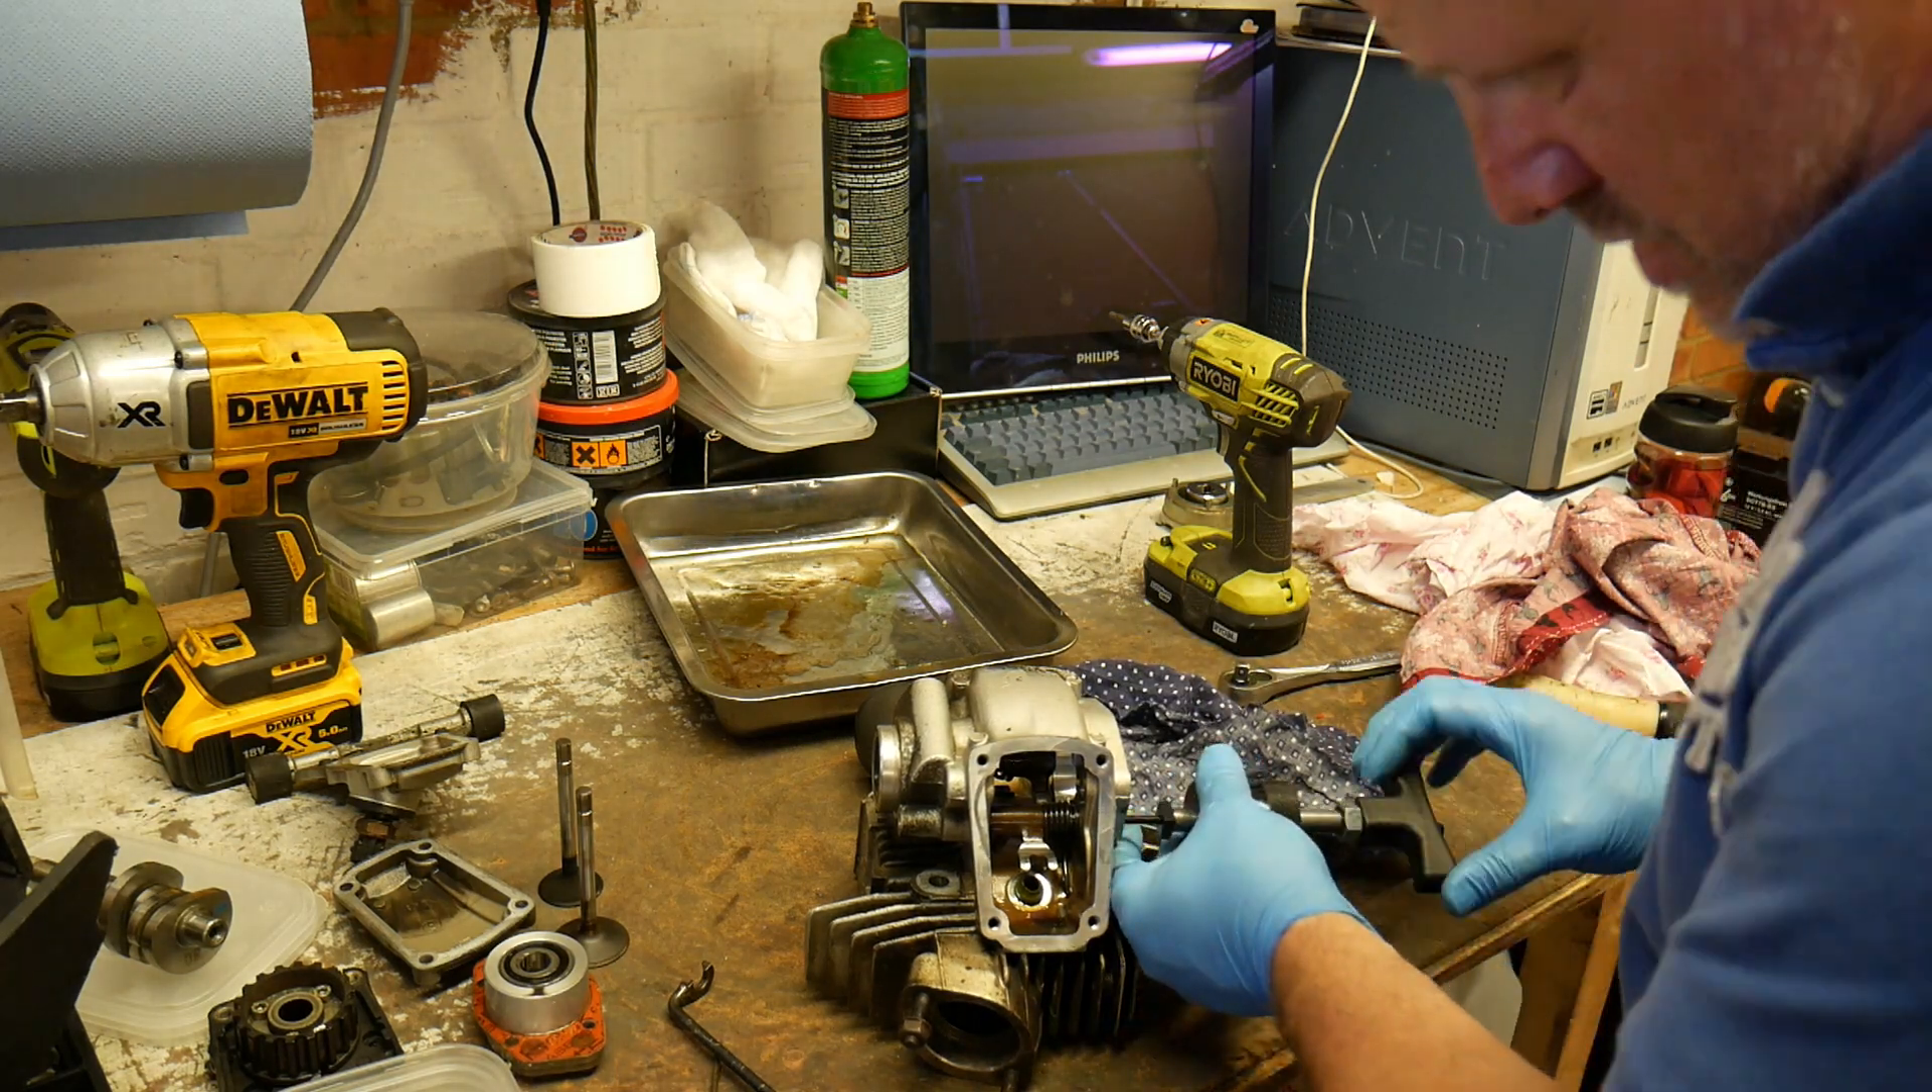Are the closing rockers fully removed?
No.